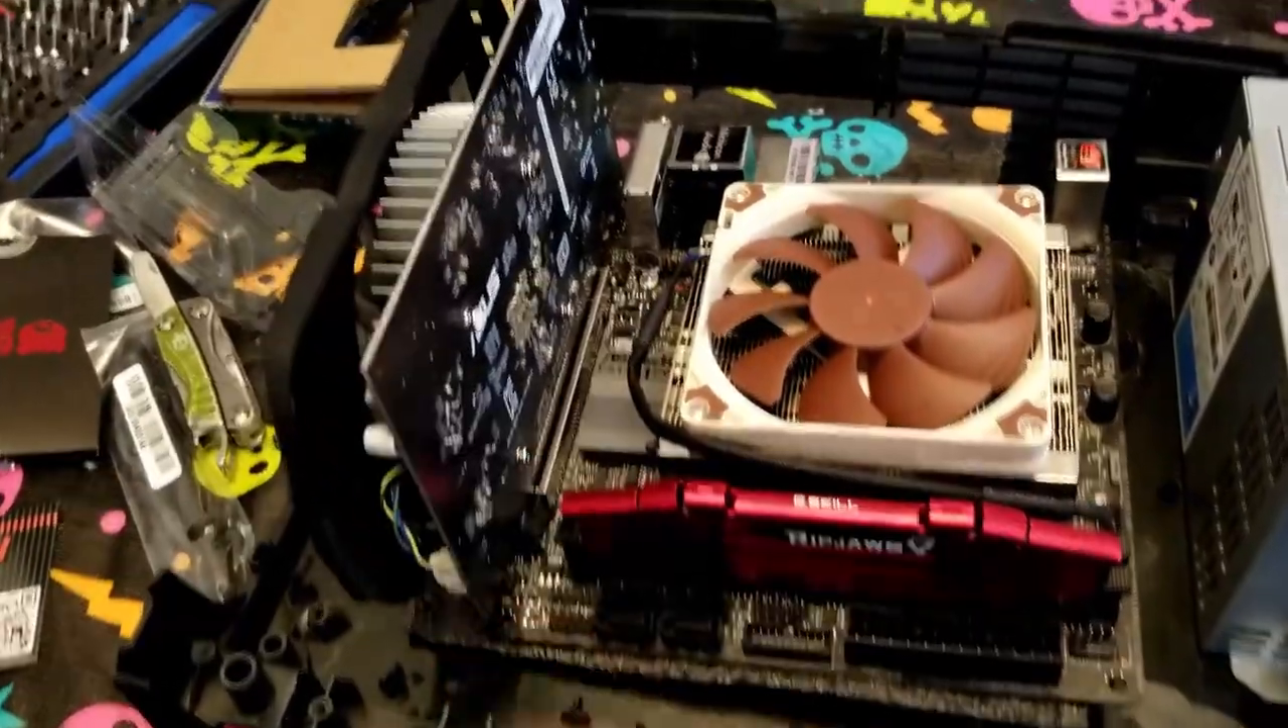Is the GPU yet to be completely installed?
No.